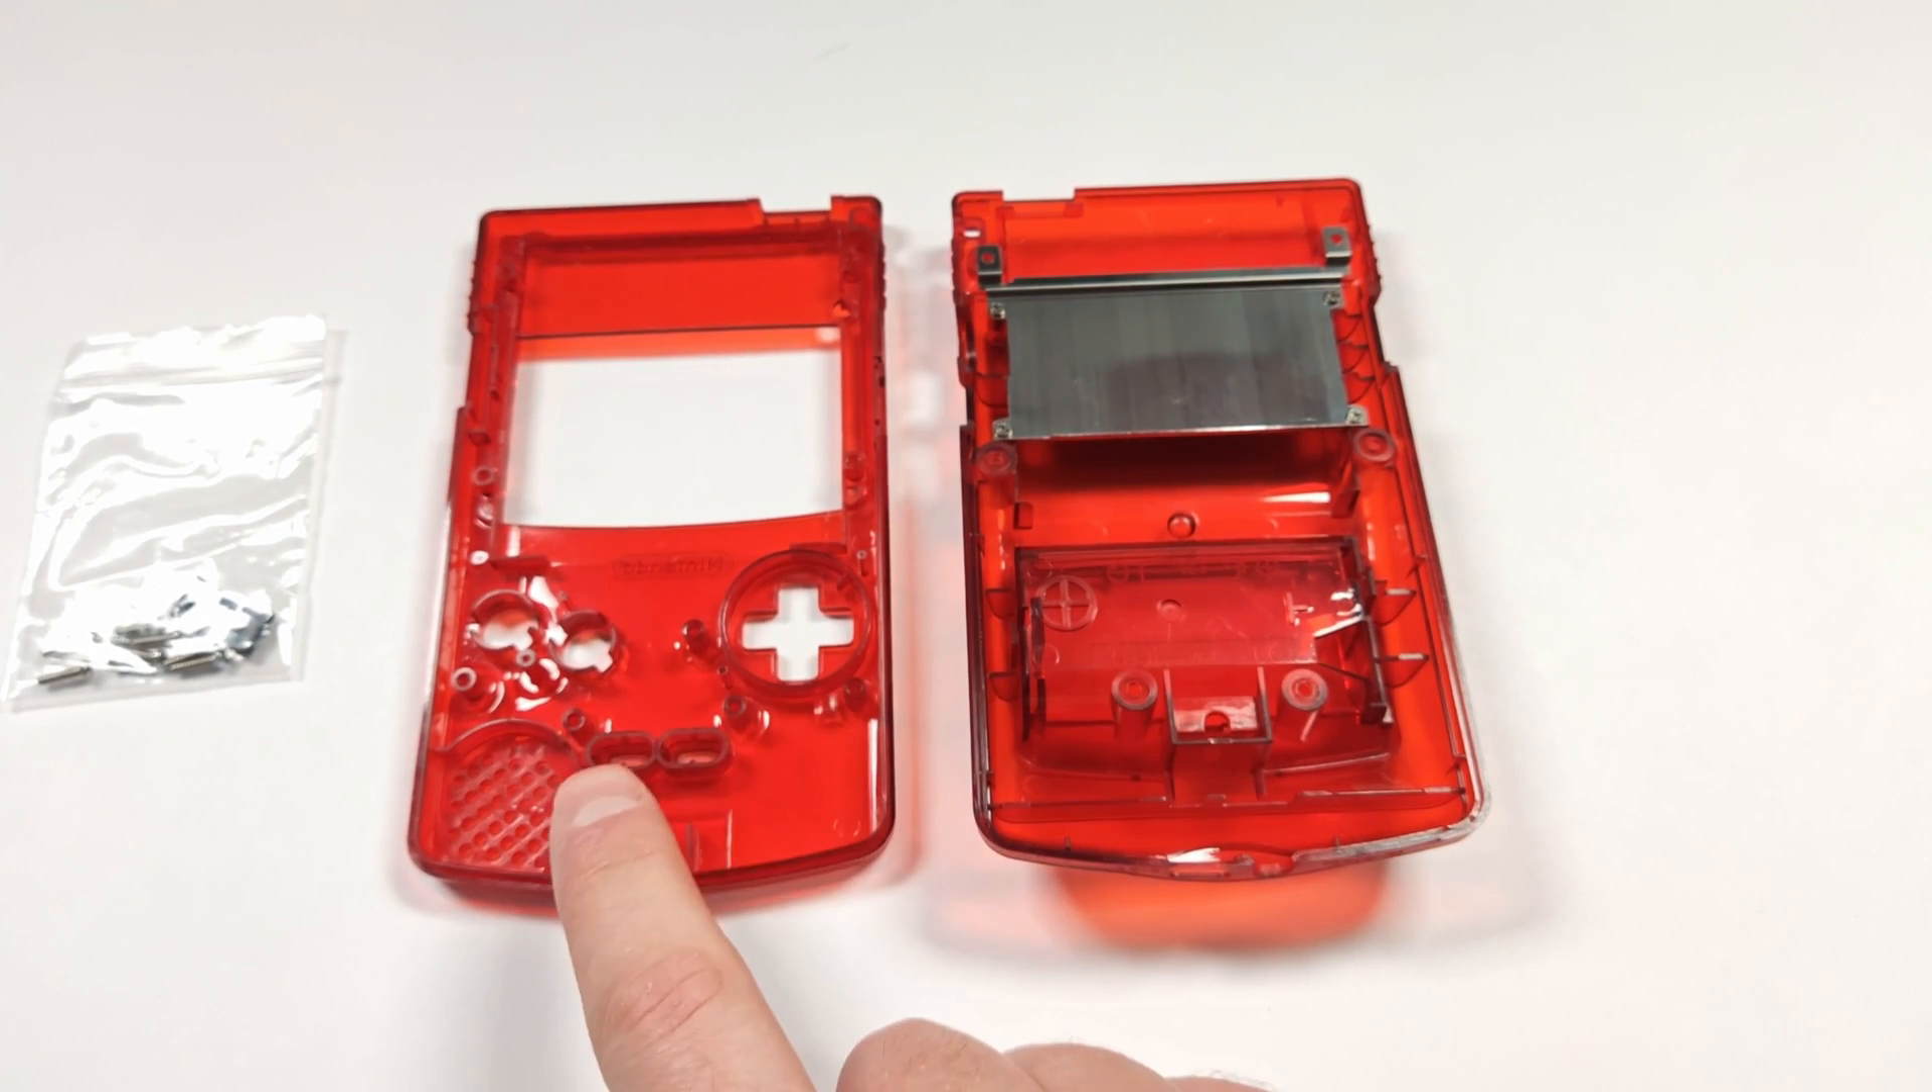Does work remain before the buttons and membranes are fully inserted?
Yes.